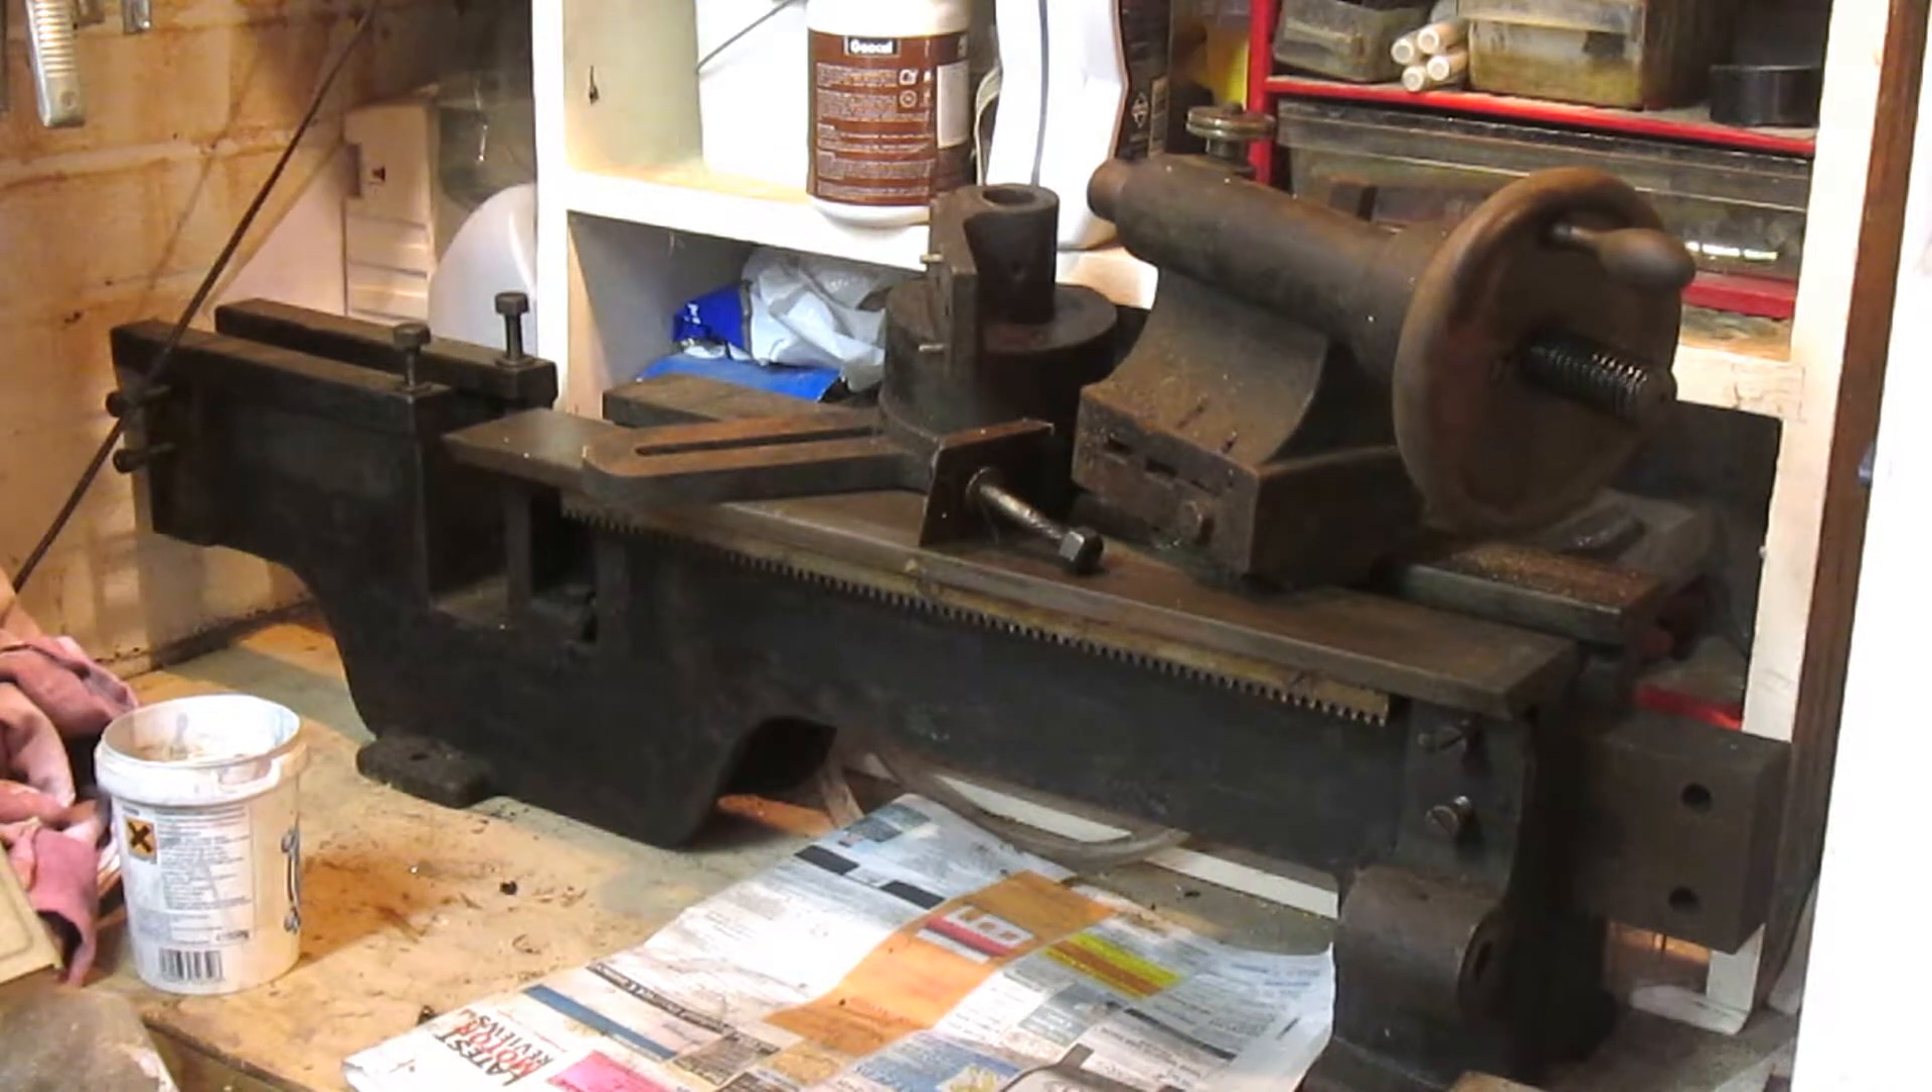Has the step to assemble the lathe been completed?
No.